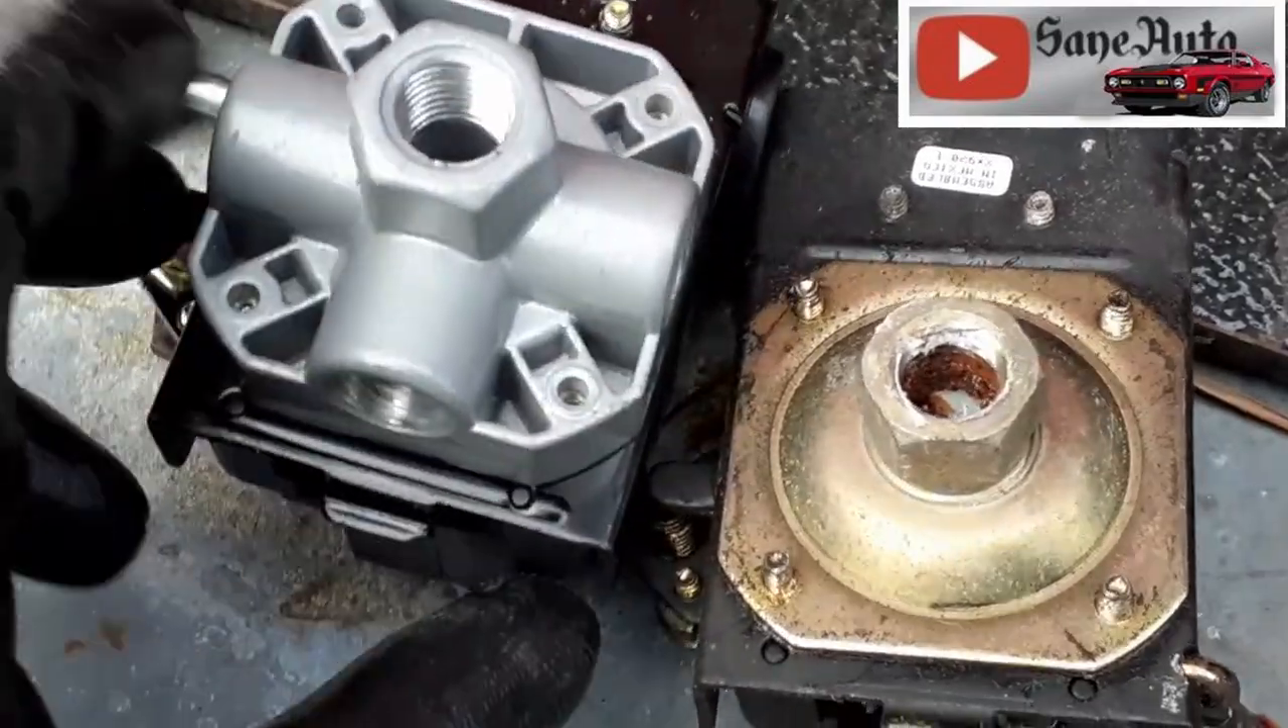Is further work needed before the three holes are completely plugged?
Yes.